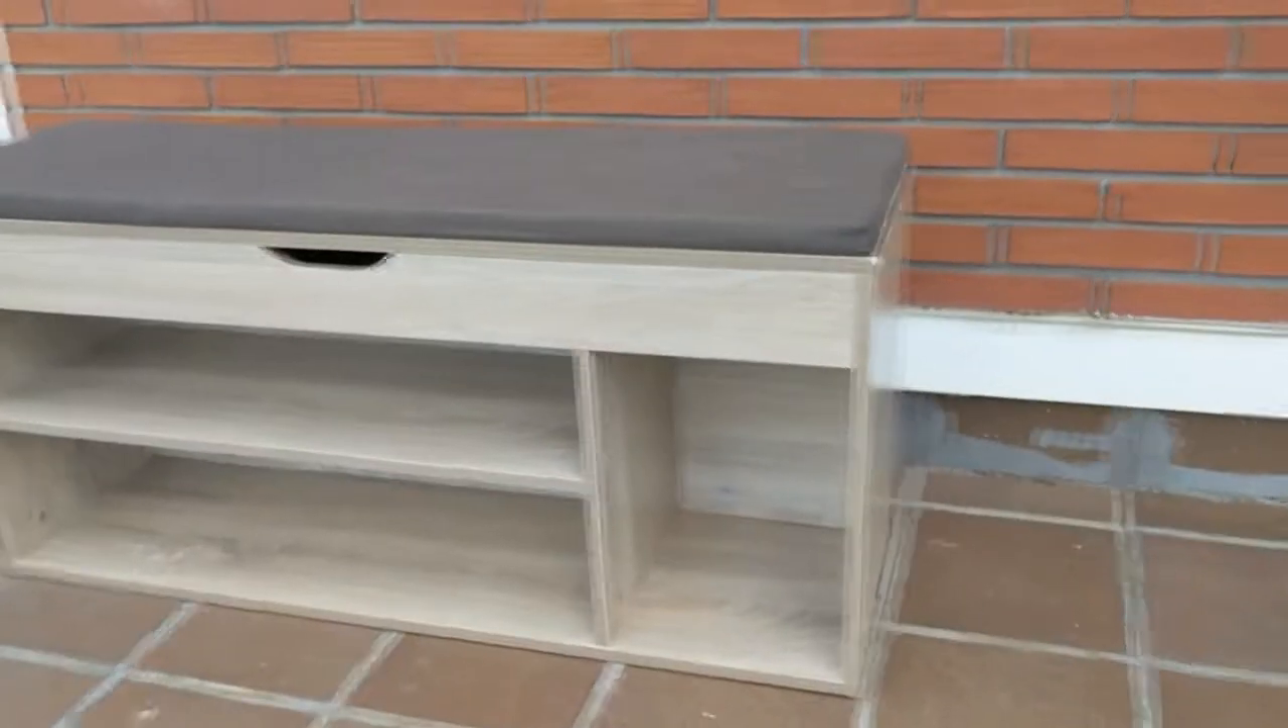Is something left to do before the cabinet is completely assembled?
No.